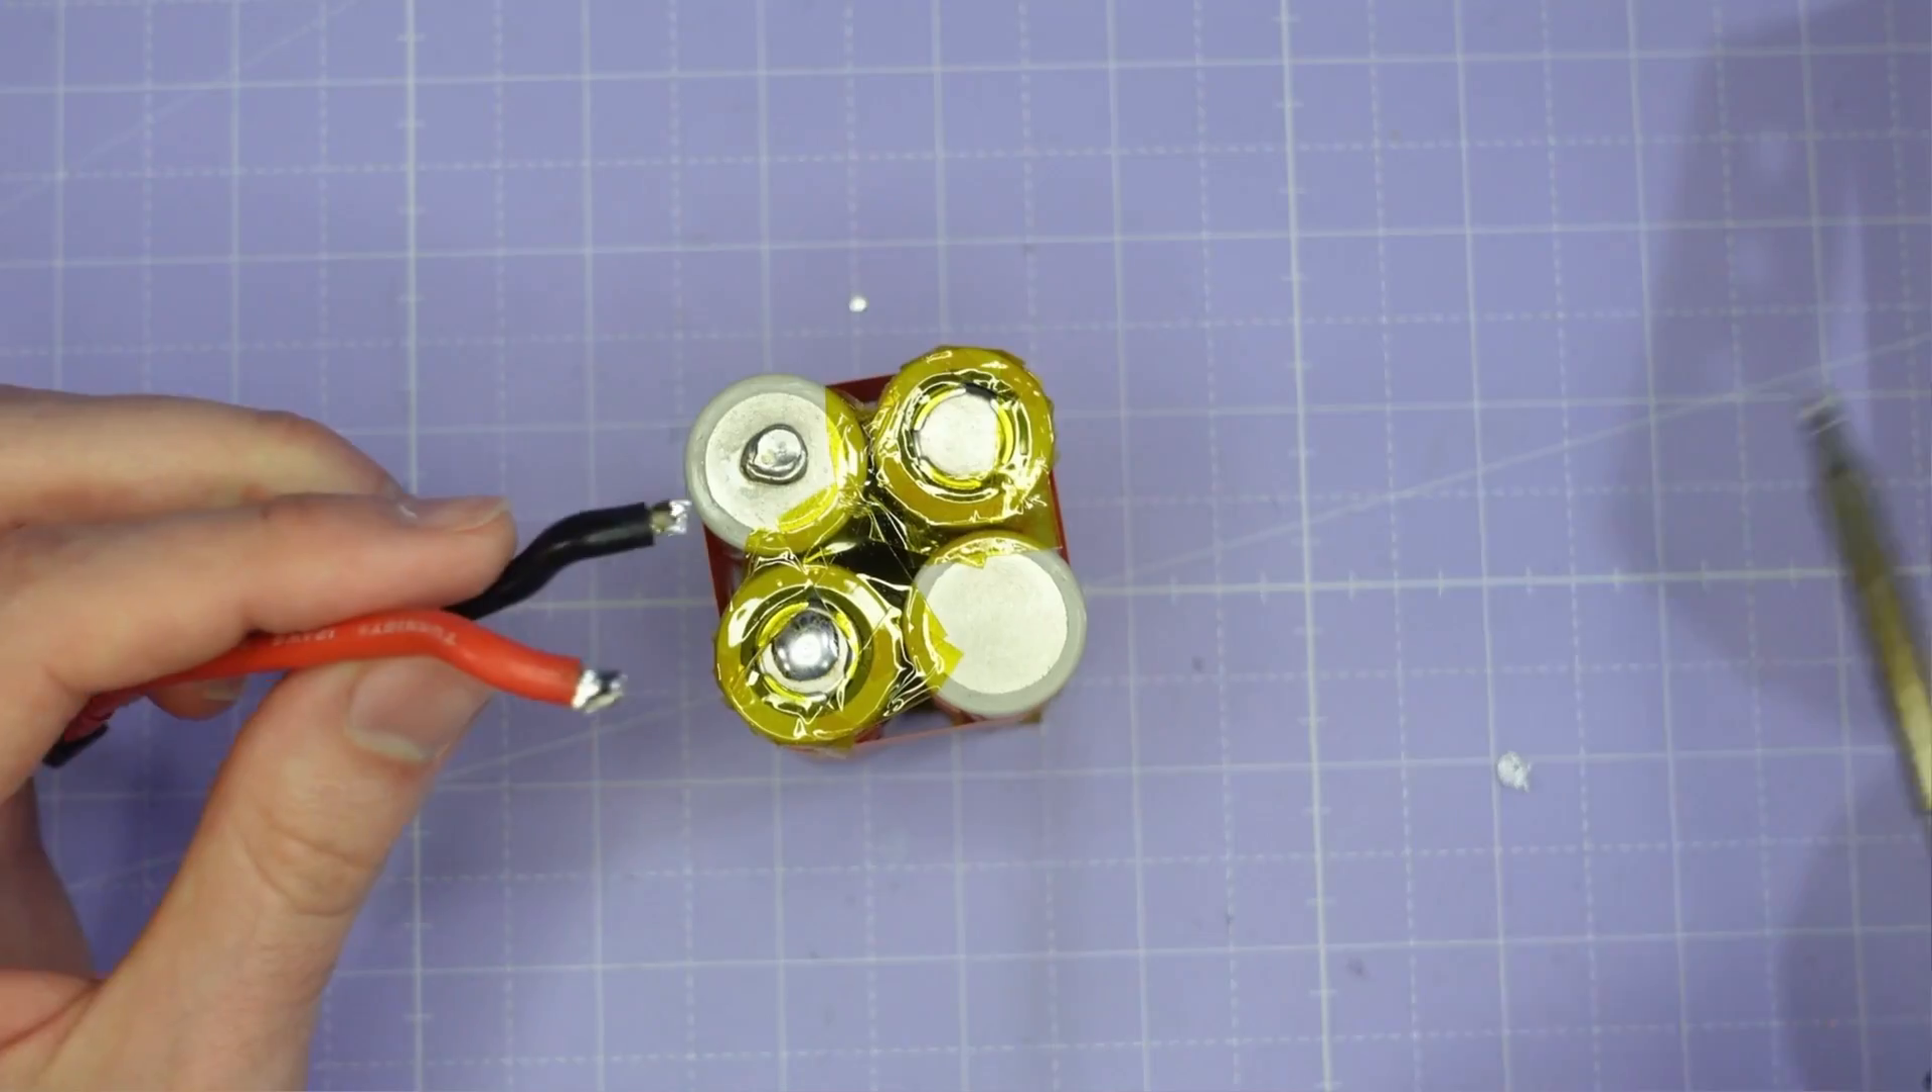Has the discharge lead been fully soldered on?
No.